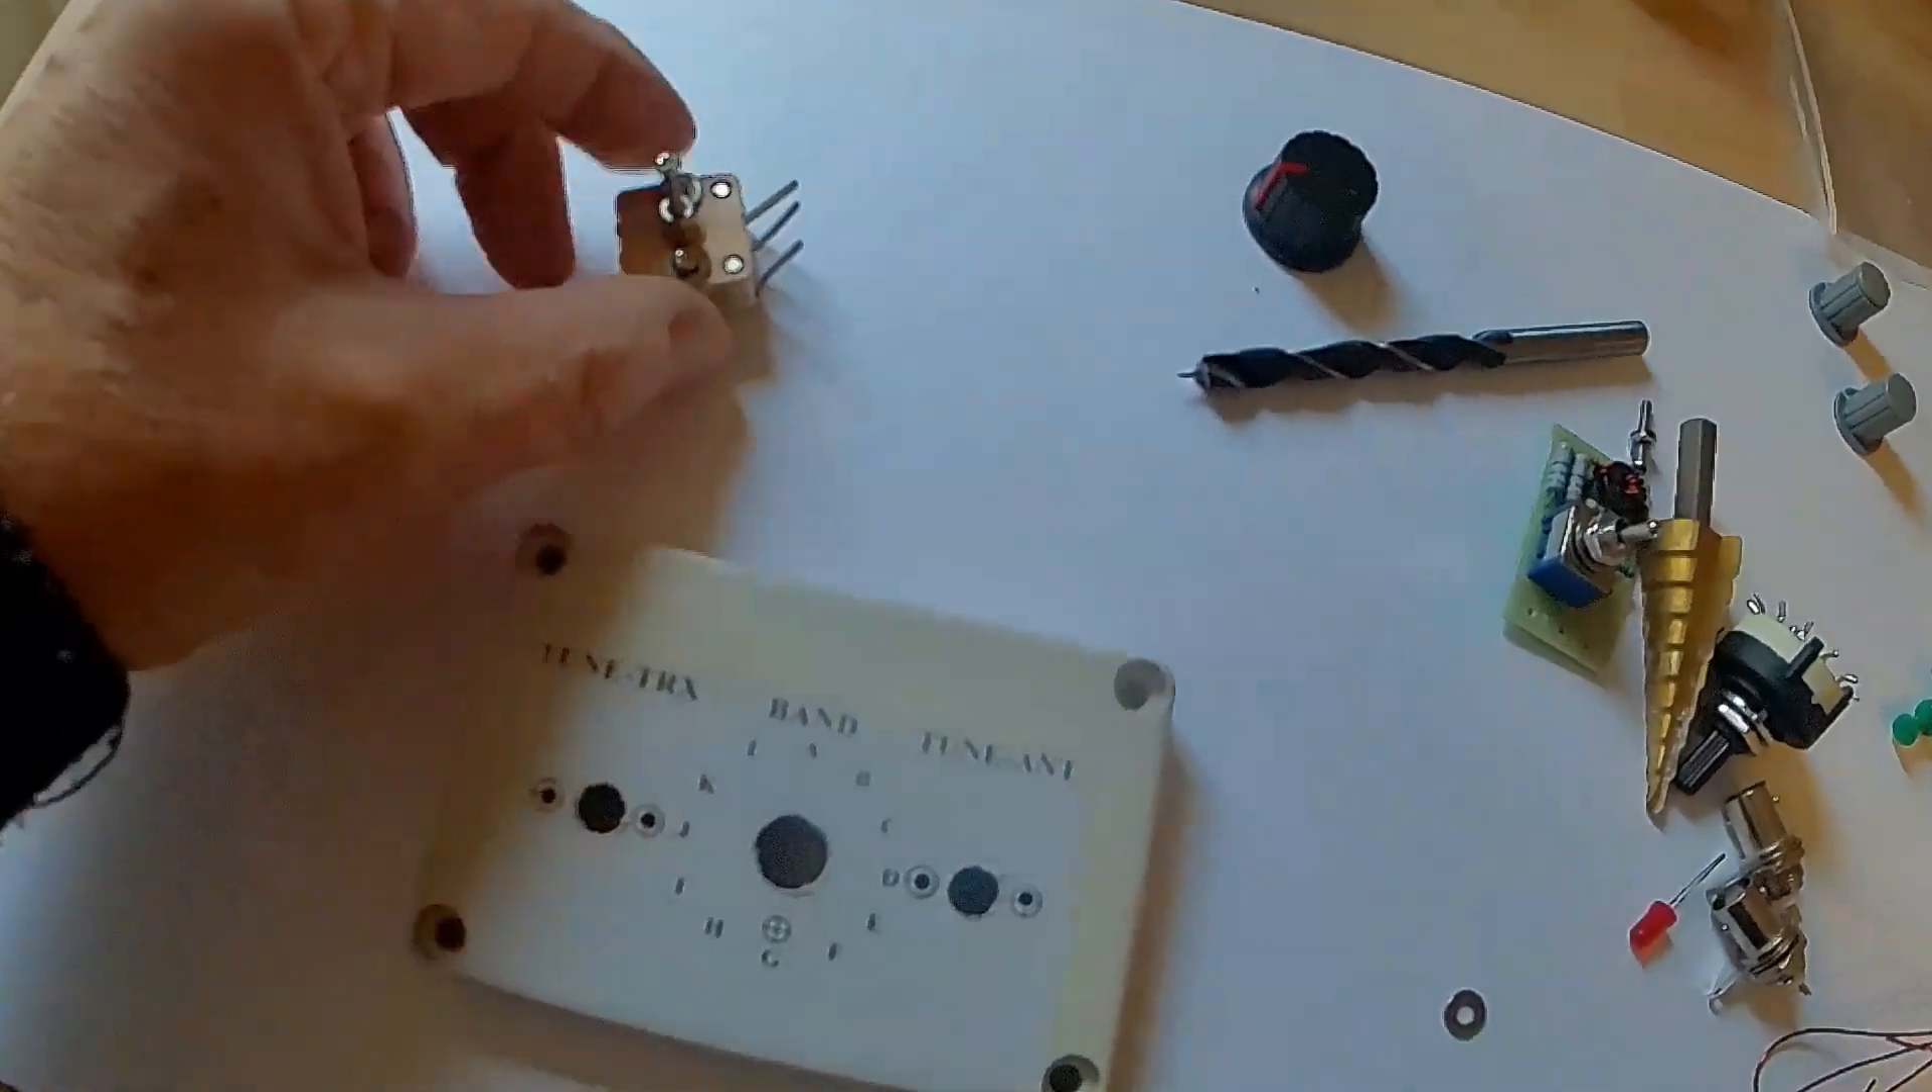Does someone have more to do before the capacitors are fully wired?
Yes.